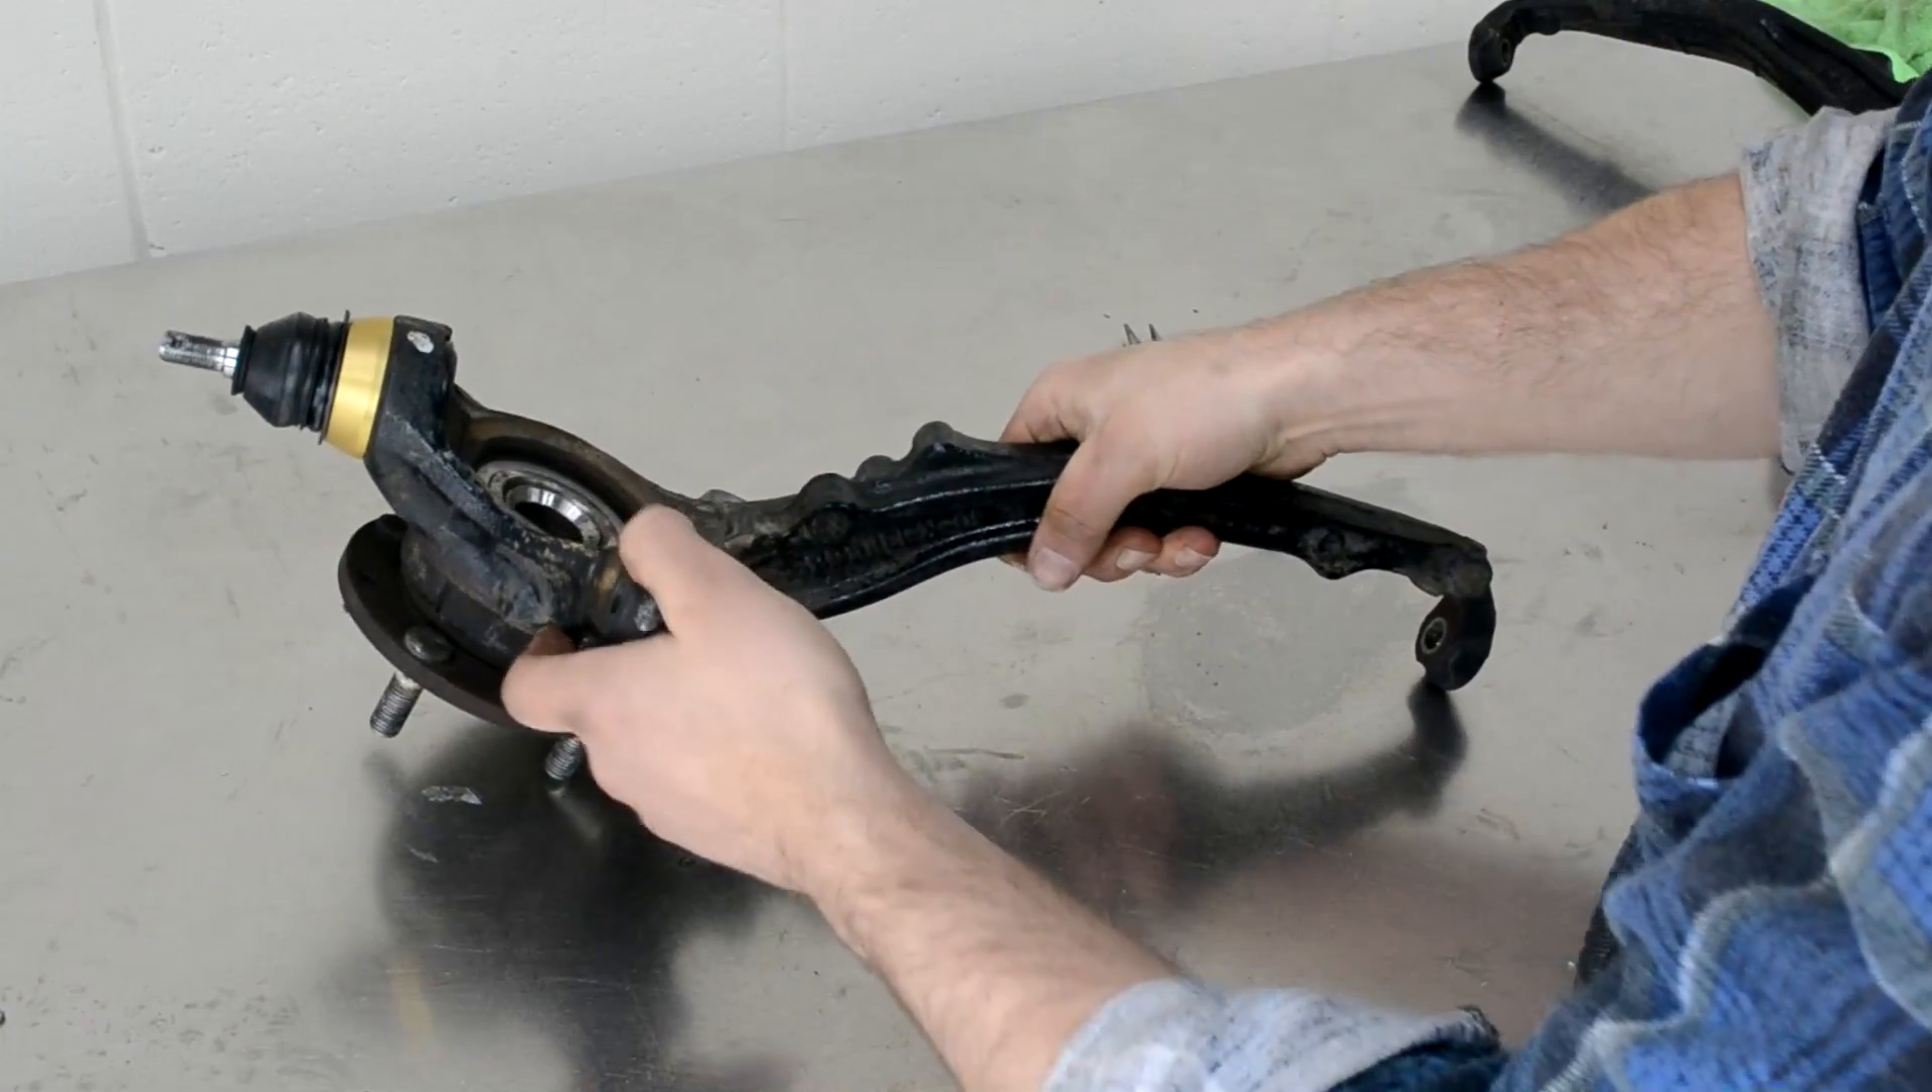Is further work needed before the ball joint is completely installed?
No.